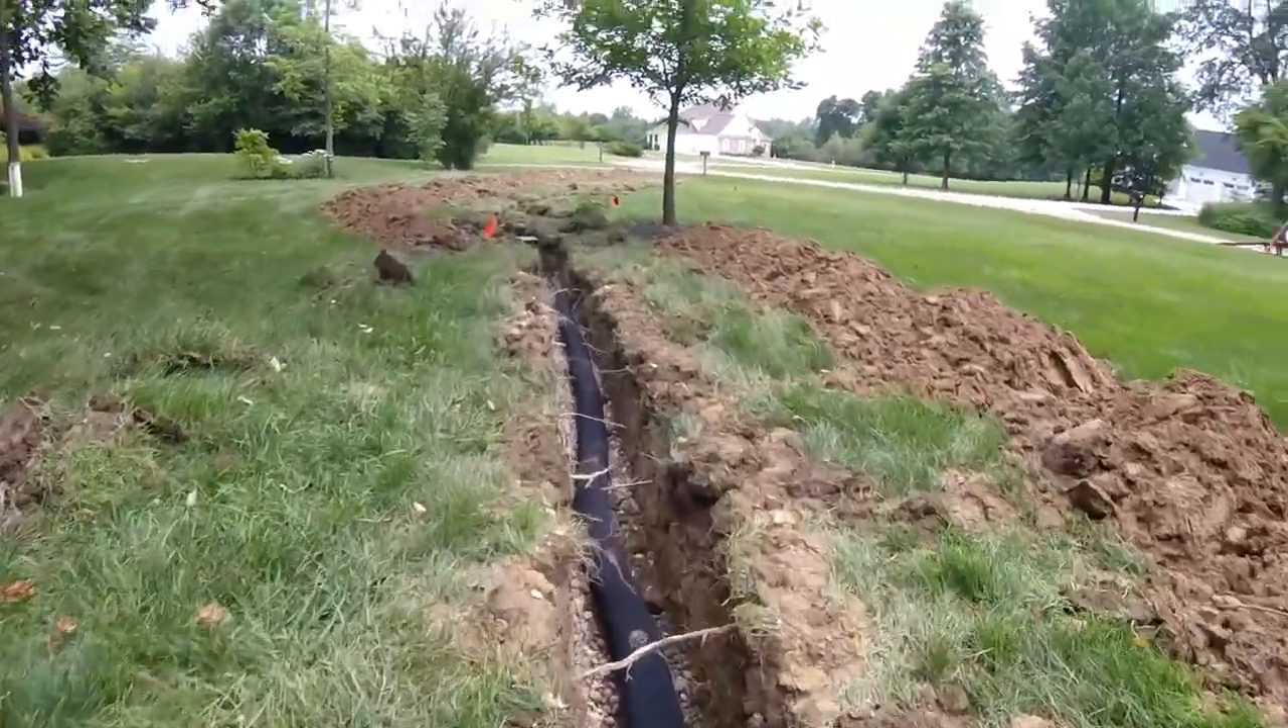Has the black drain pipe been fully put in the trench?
Yes.